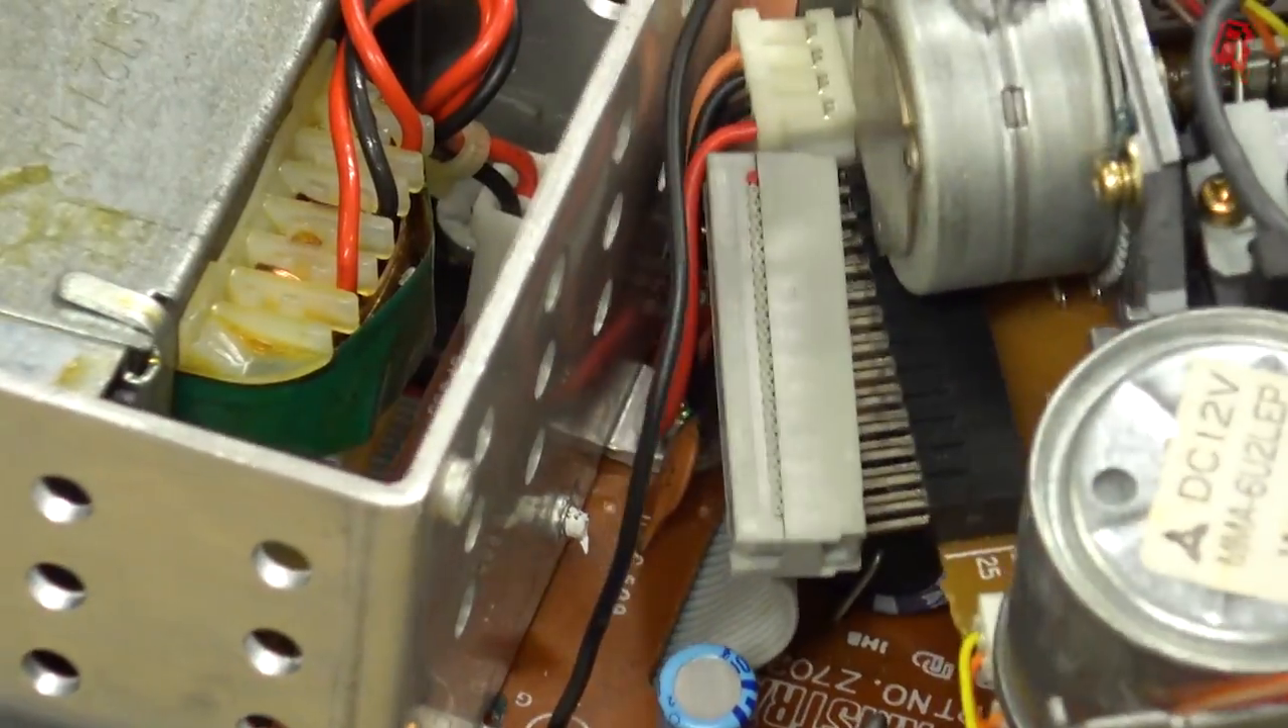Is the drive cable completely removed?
No.